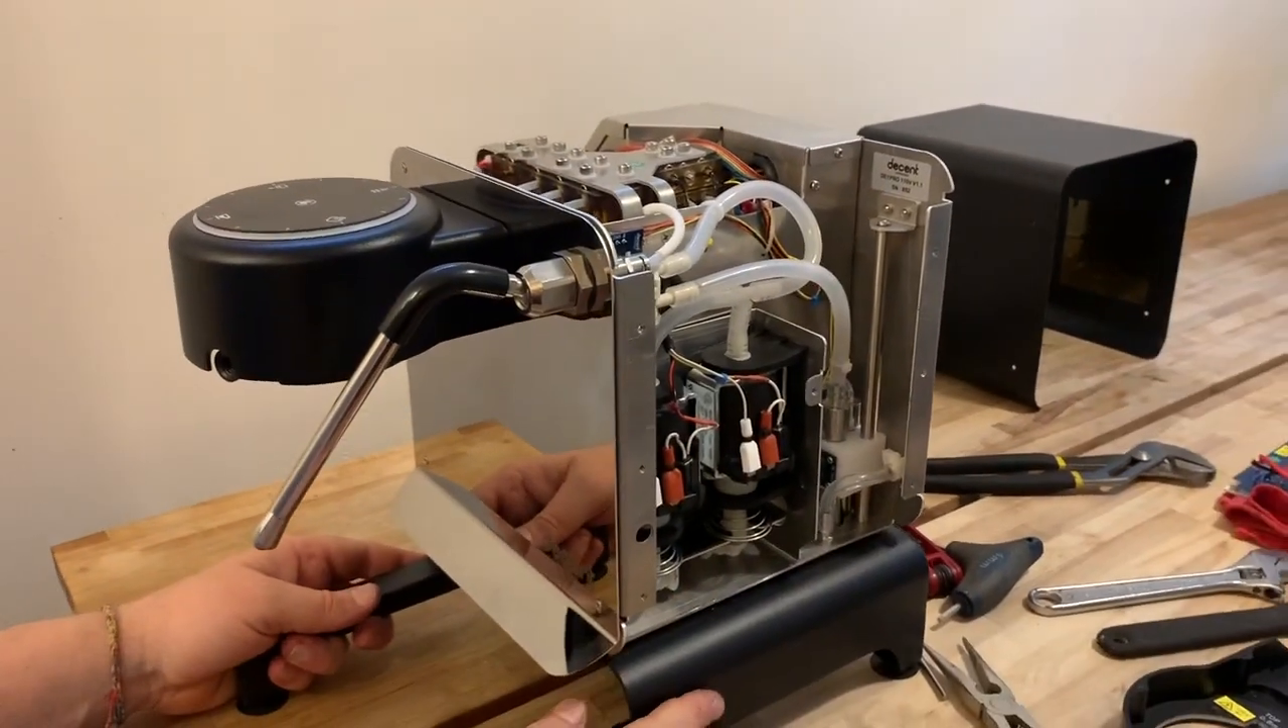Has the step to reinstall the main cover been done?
No.